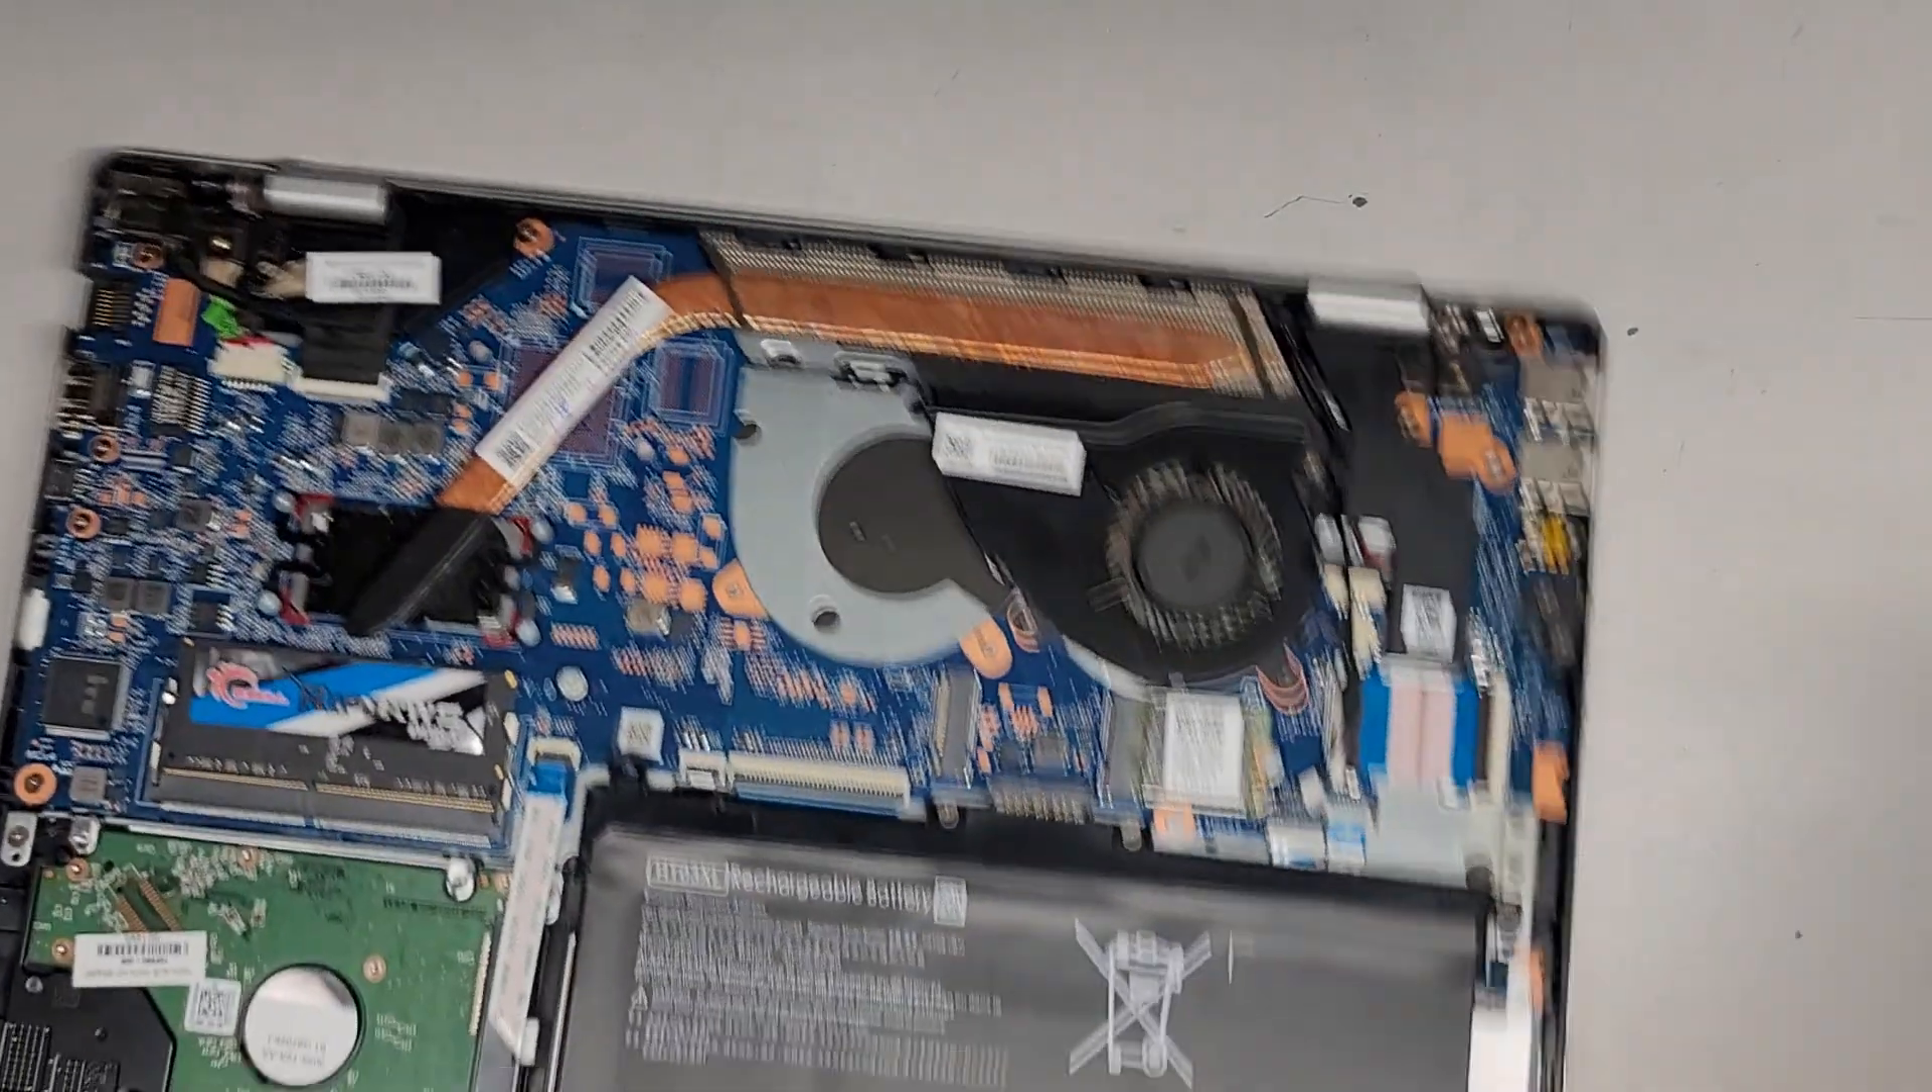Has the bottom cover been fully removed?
Yes.